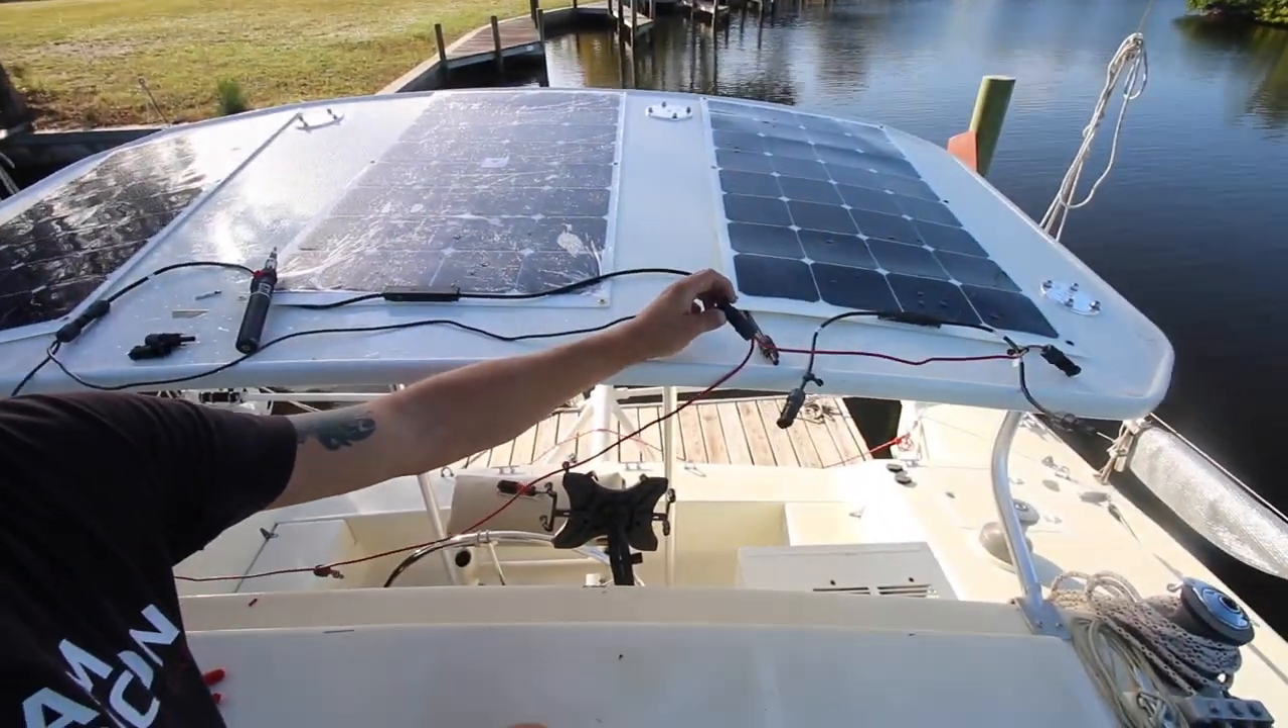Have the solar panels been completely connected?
No.